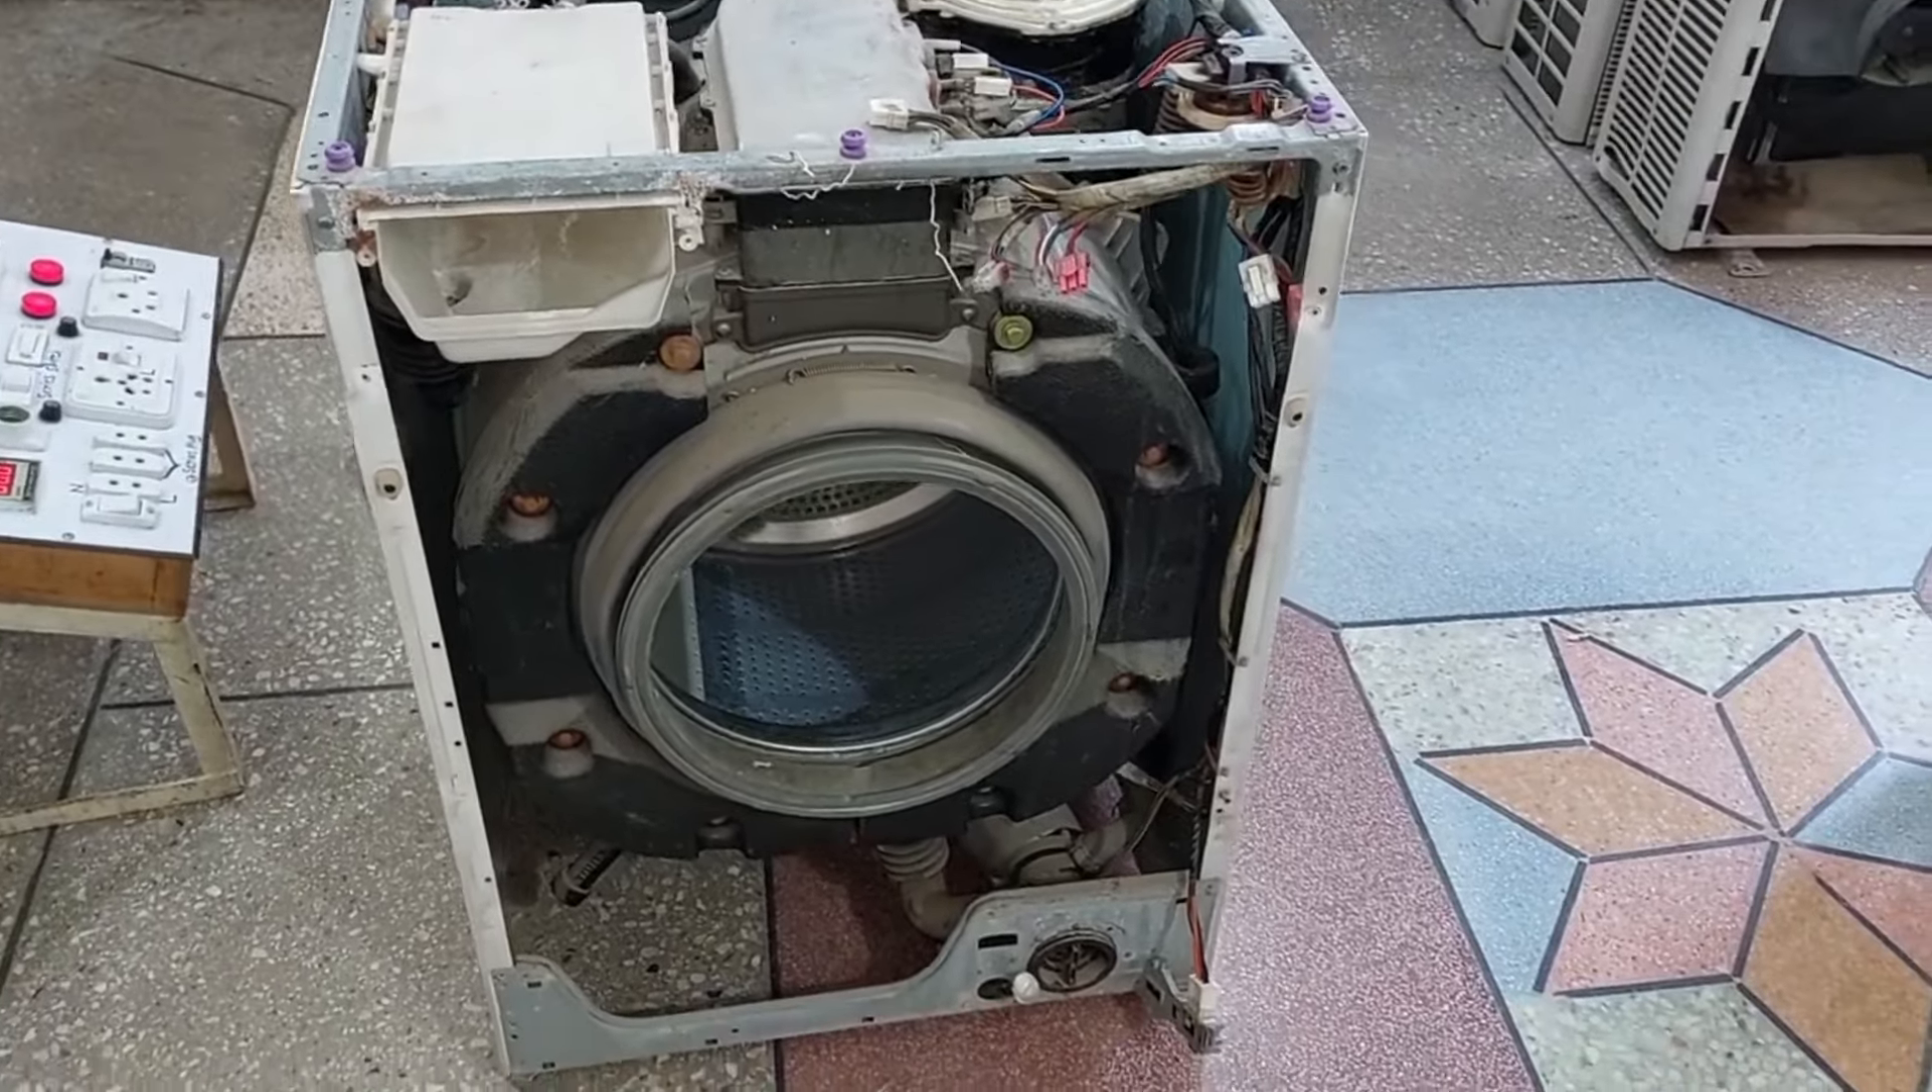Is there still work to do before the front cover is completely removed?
No.